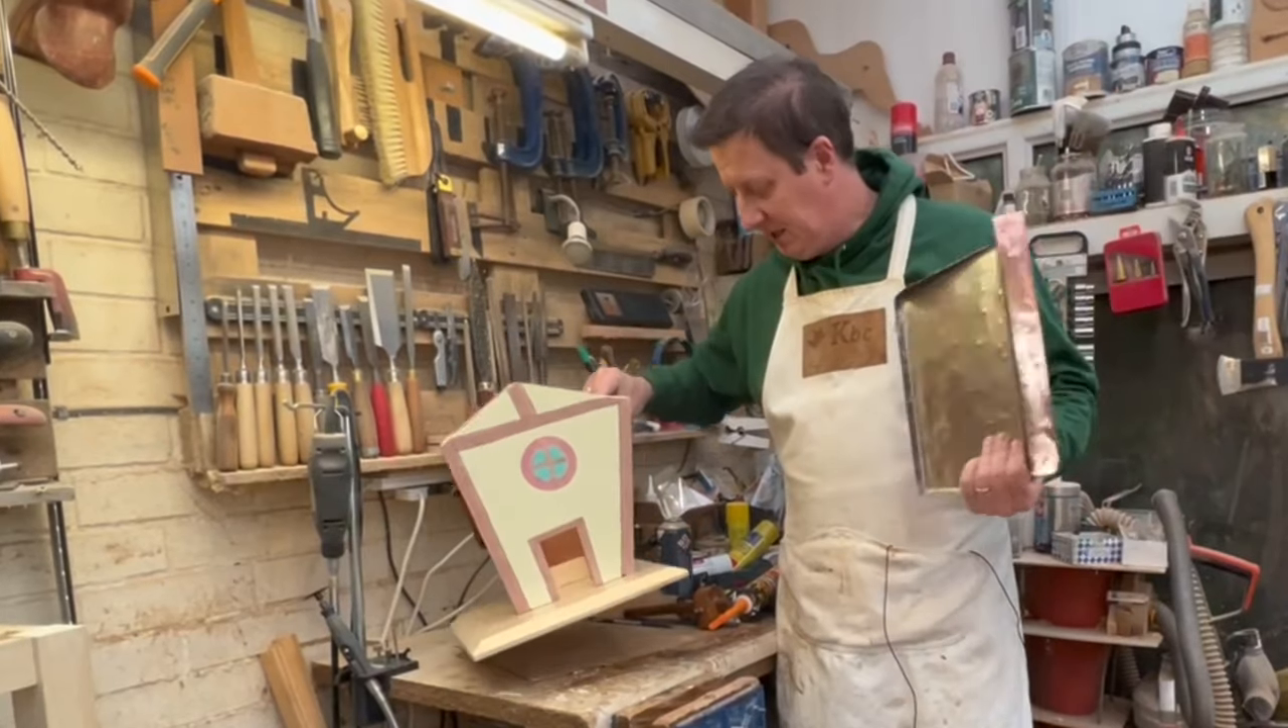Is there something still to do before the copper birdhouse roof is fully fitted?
Yes.